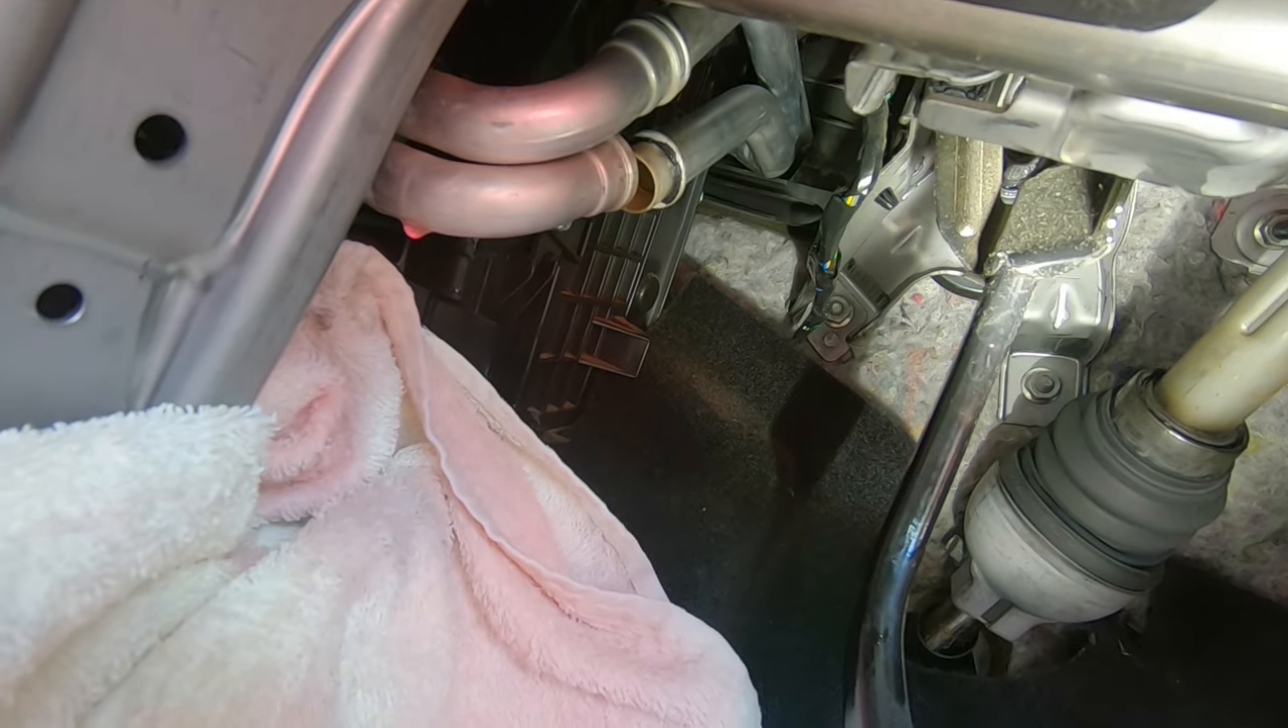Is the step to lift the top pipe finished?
No.